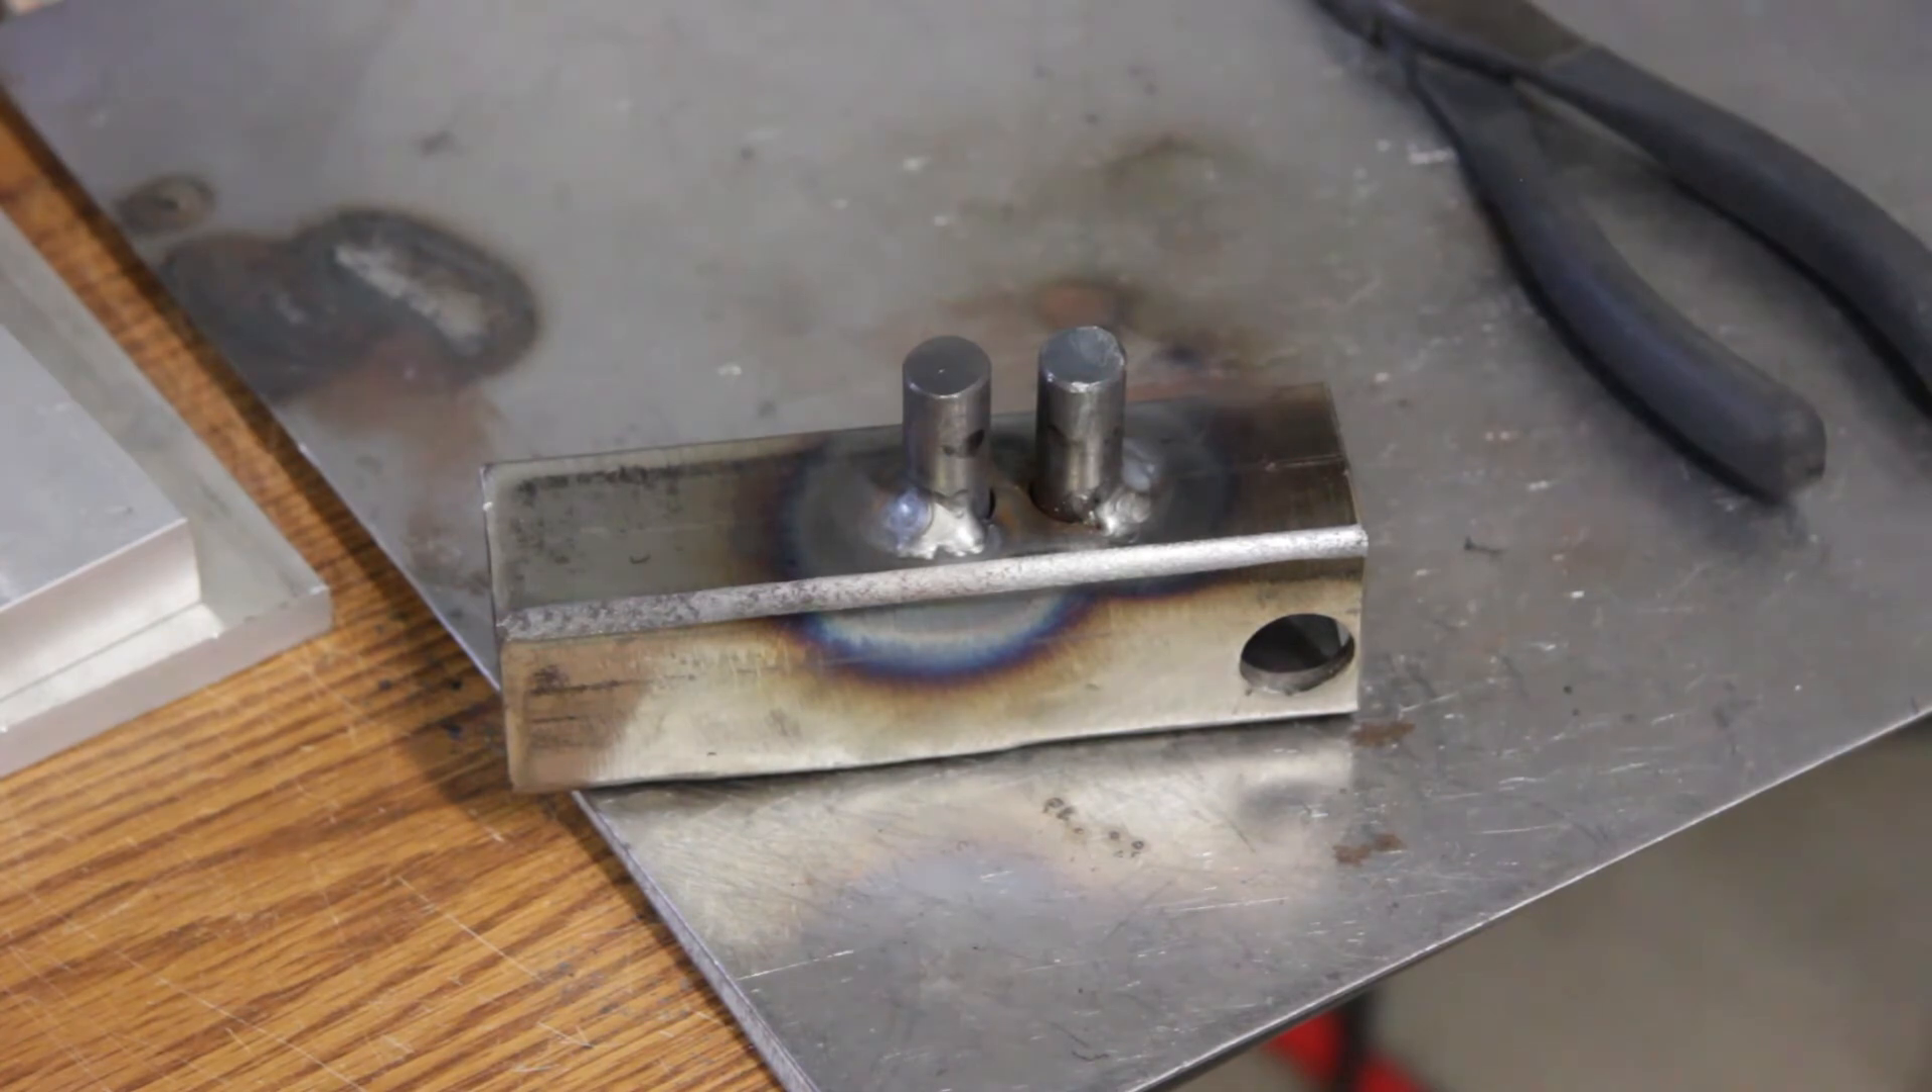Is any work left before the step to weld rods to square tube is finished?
No.